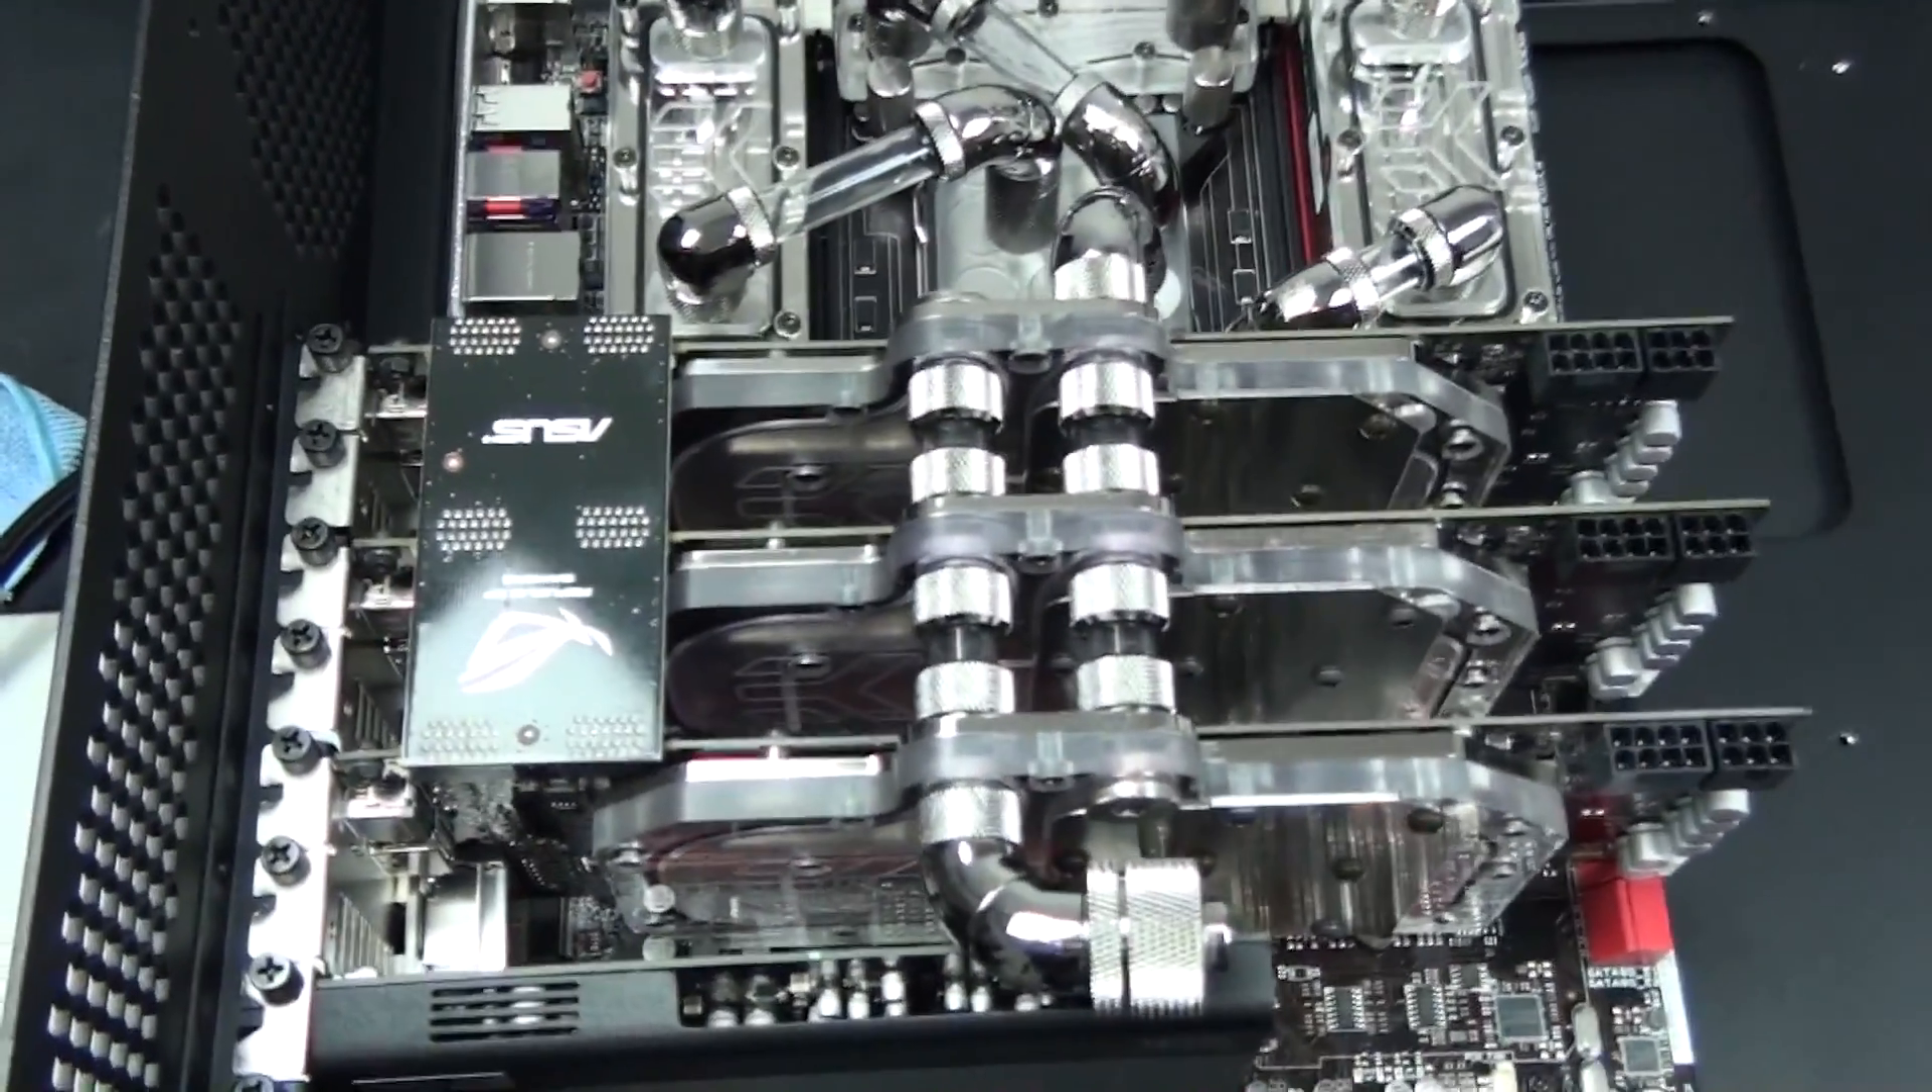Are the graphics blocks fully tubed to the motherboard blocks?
Yes.